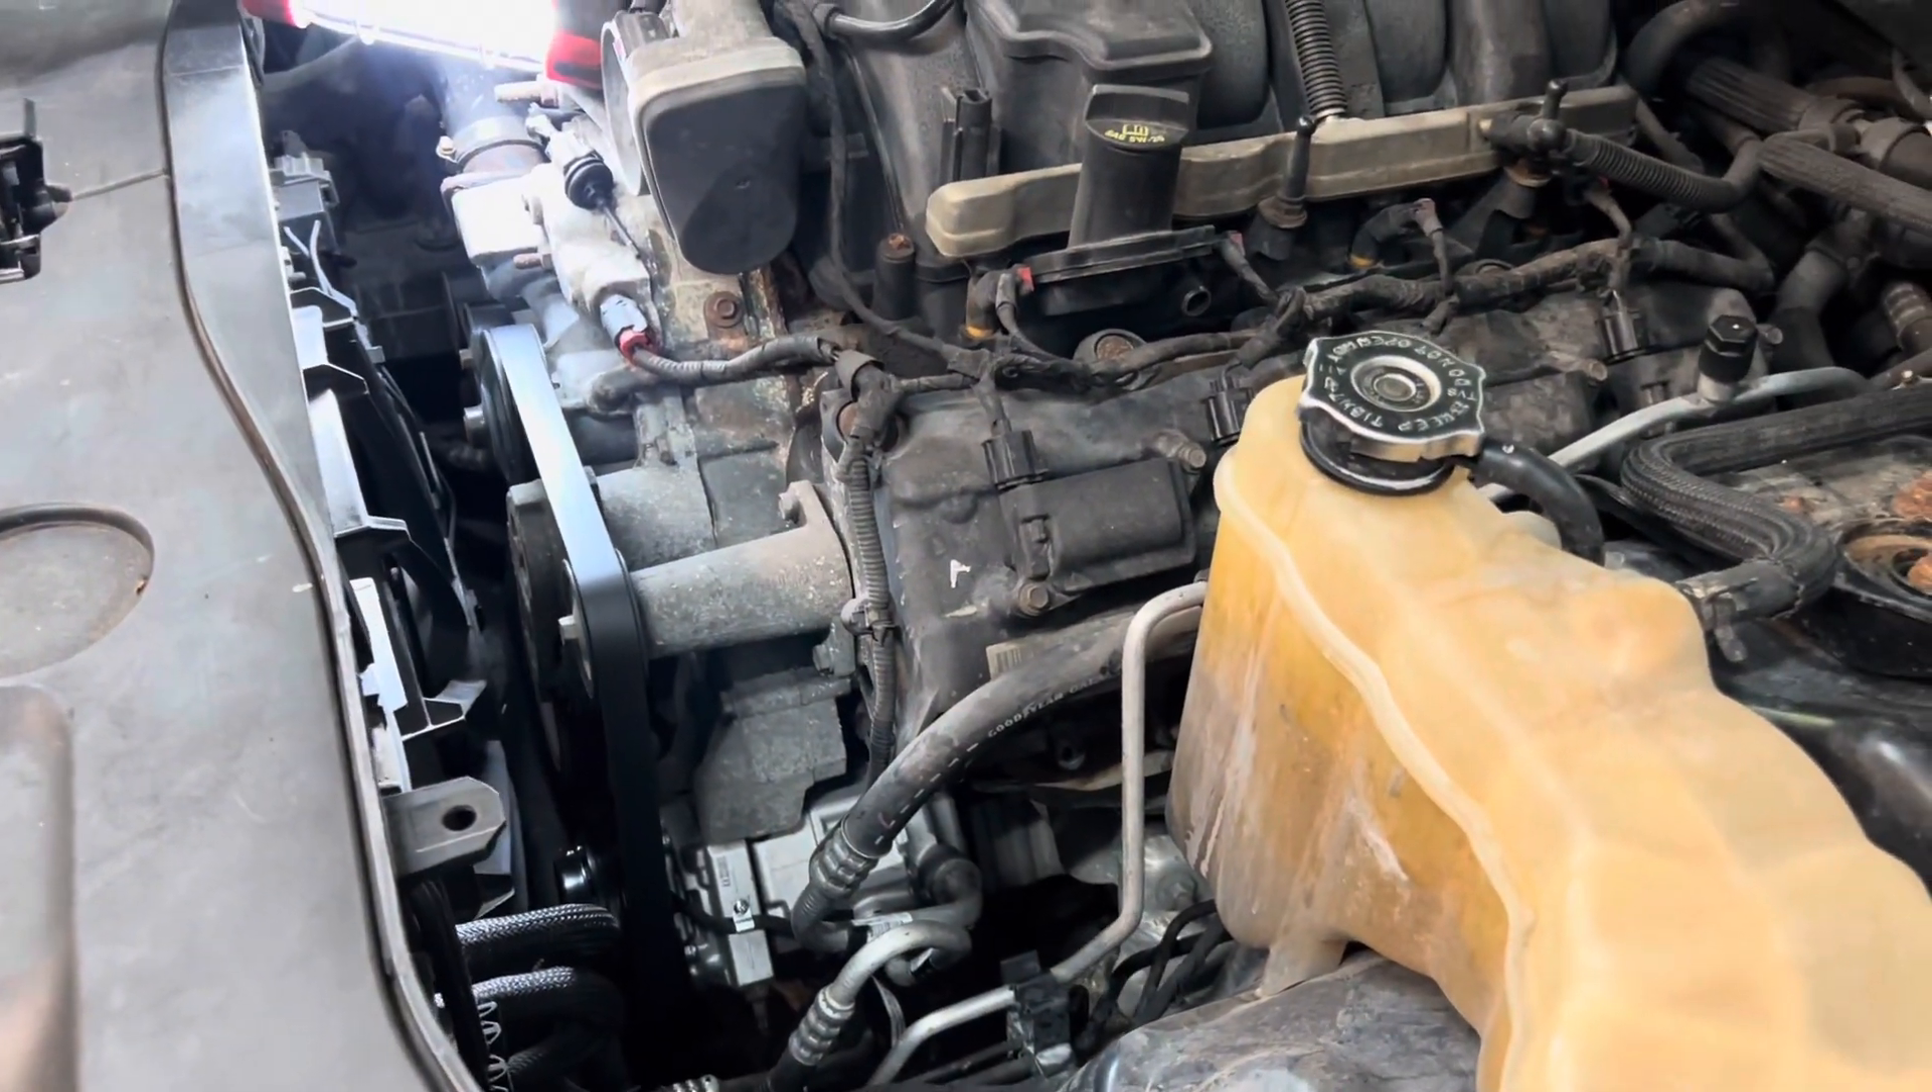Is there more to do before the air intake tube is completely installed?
Yes.